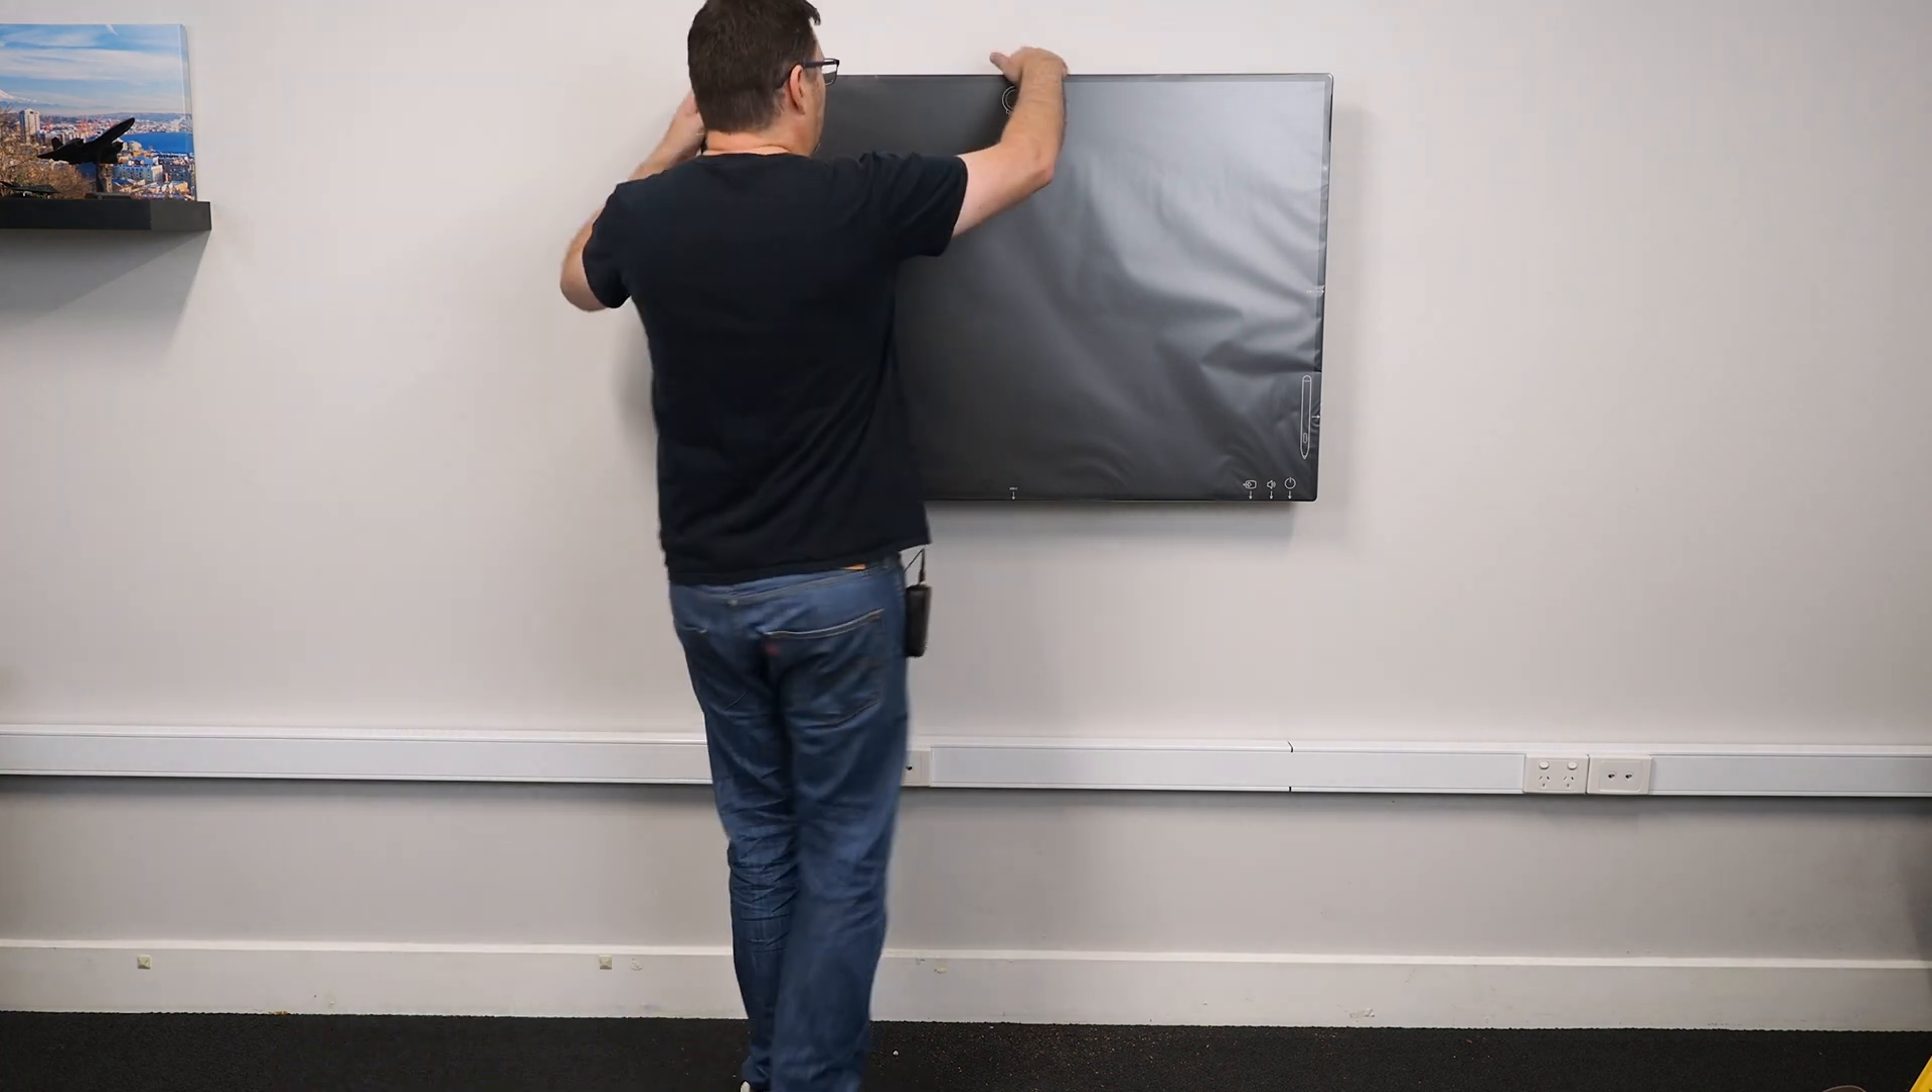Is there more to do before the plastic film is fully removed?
Yes.